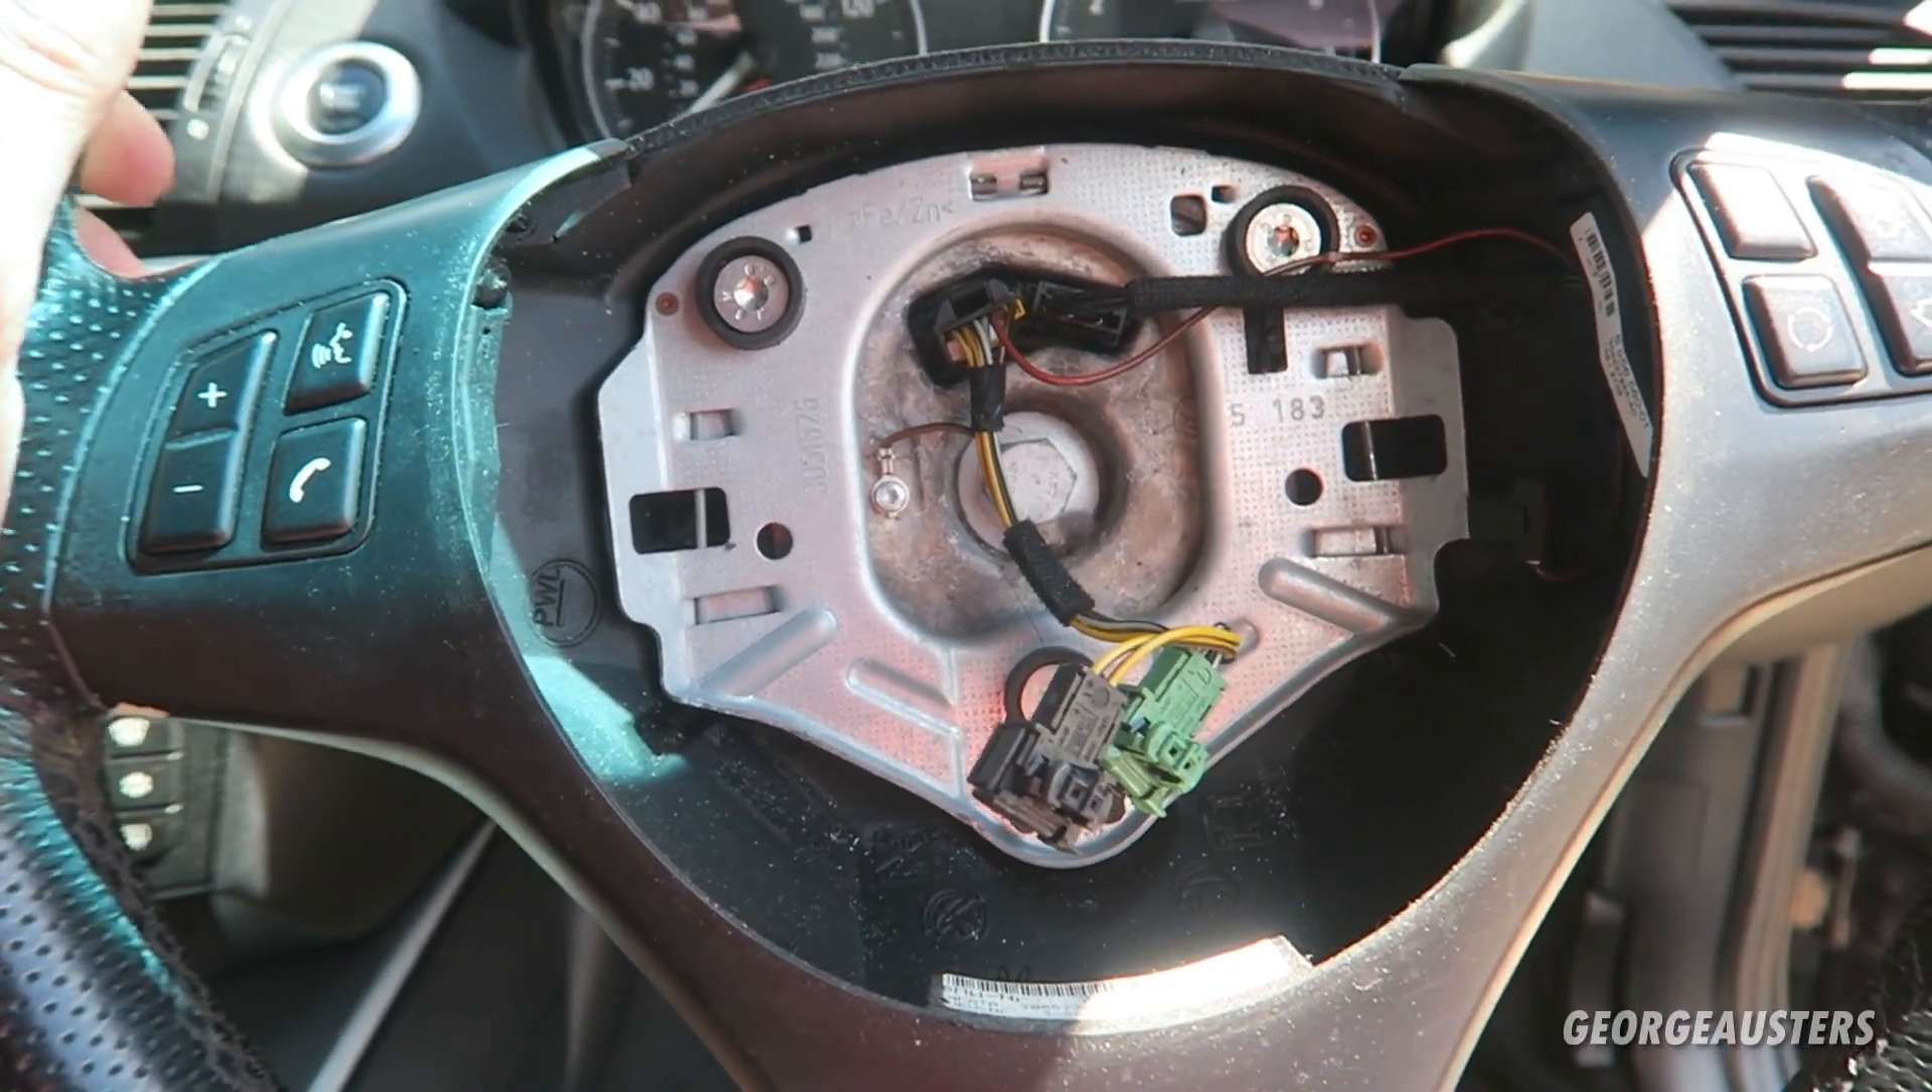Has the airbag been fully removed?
Yes.